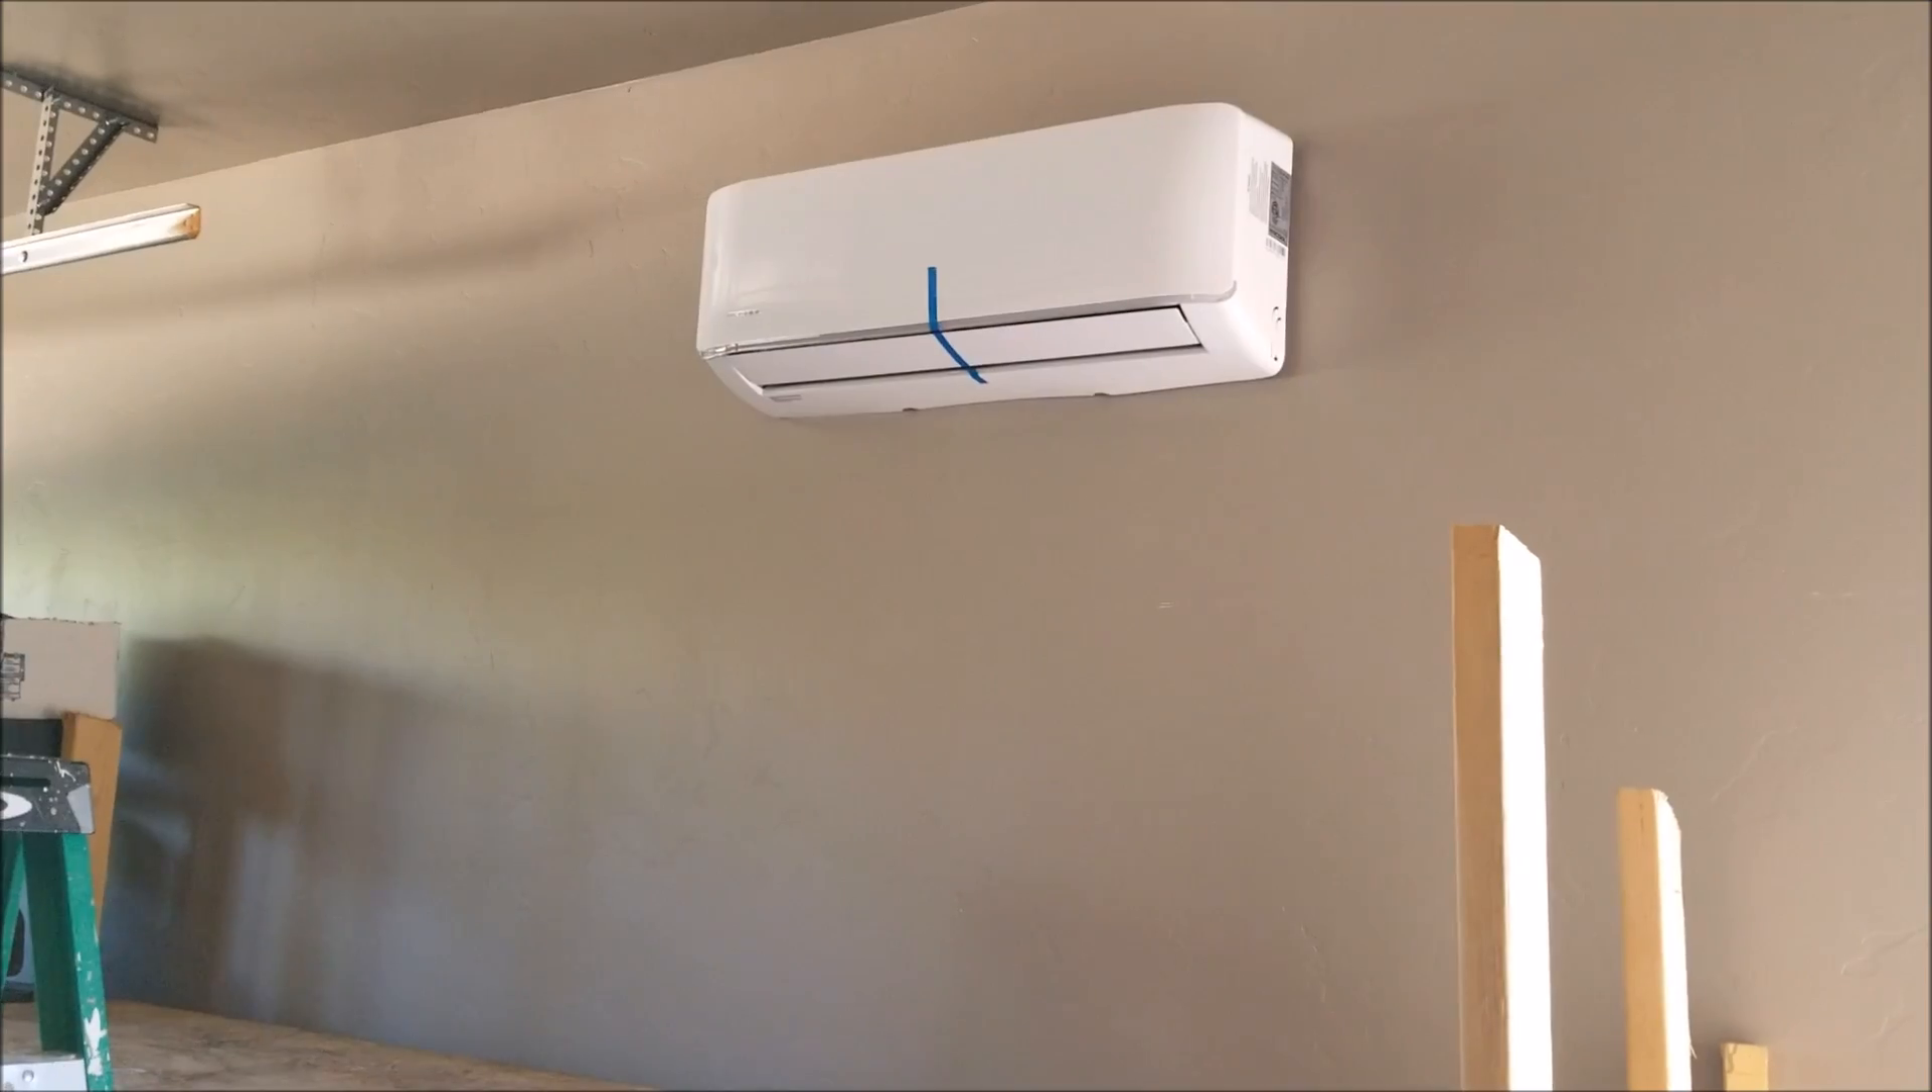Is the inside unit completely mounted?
Yes.